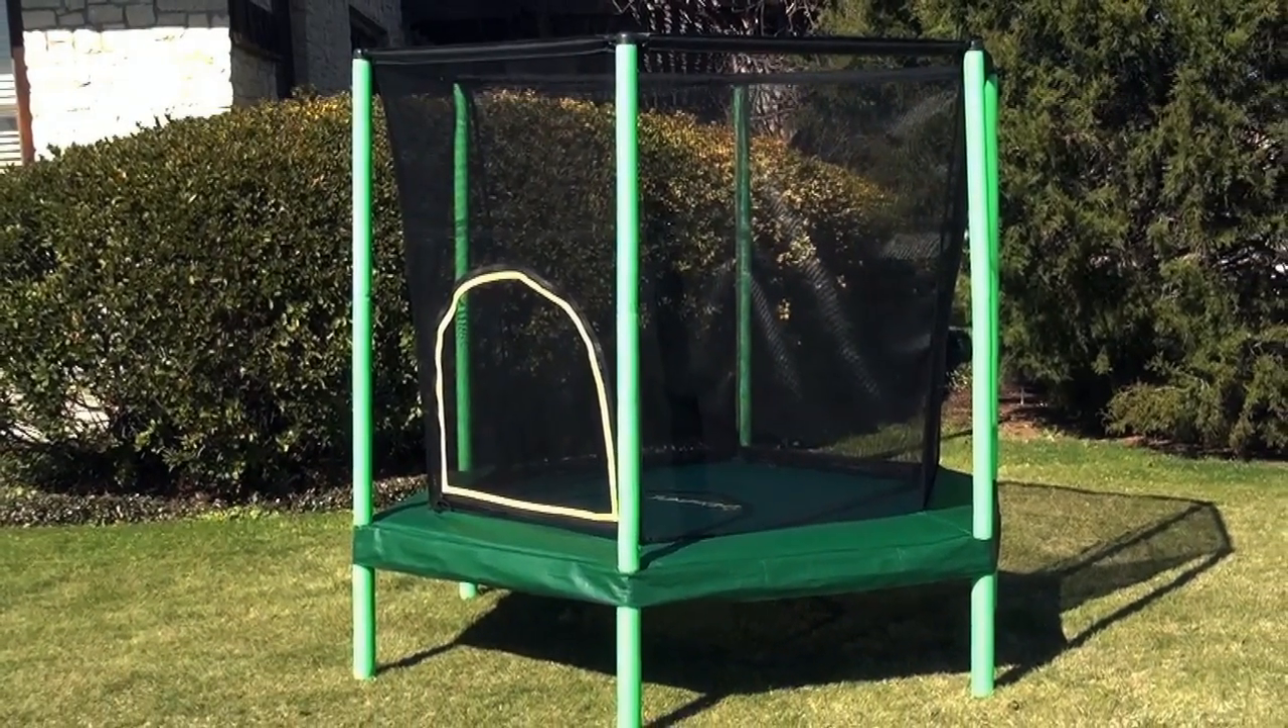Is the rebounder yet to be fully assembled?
No.